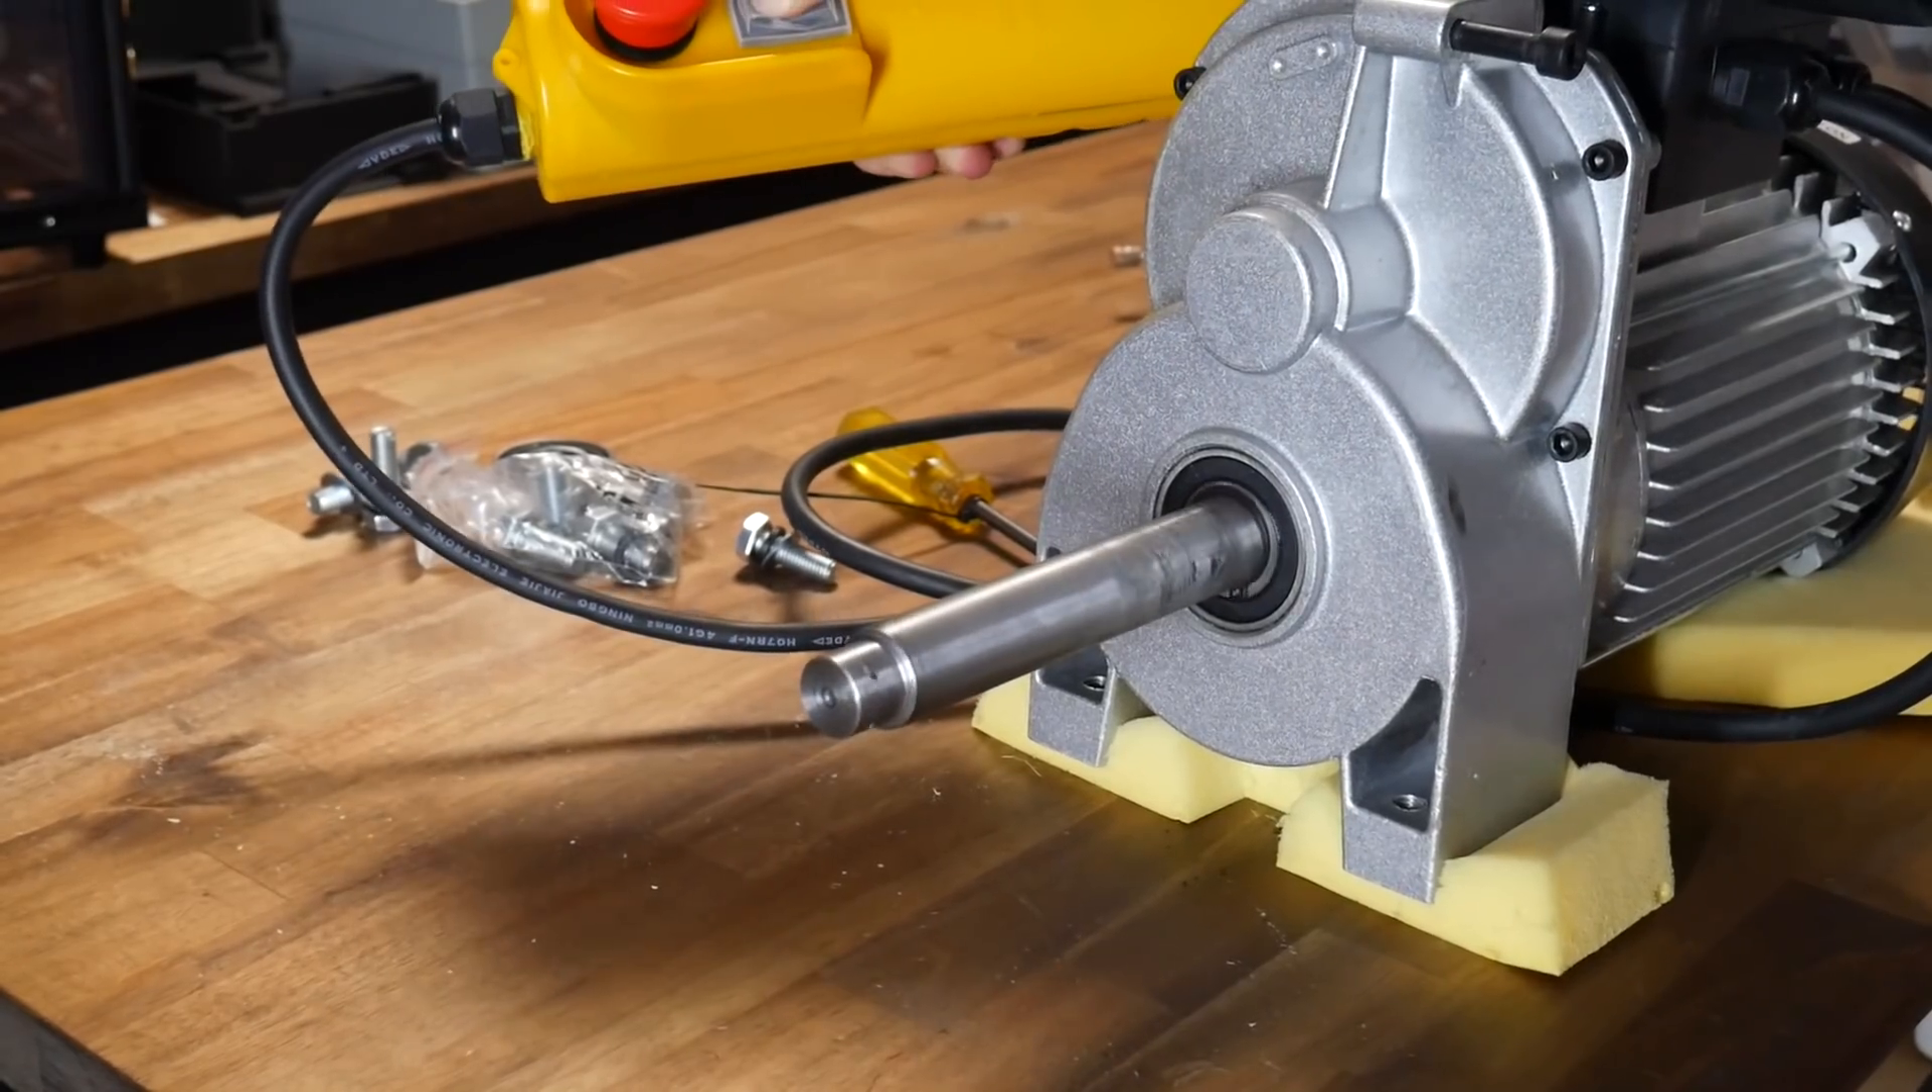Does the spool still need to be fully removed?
No.